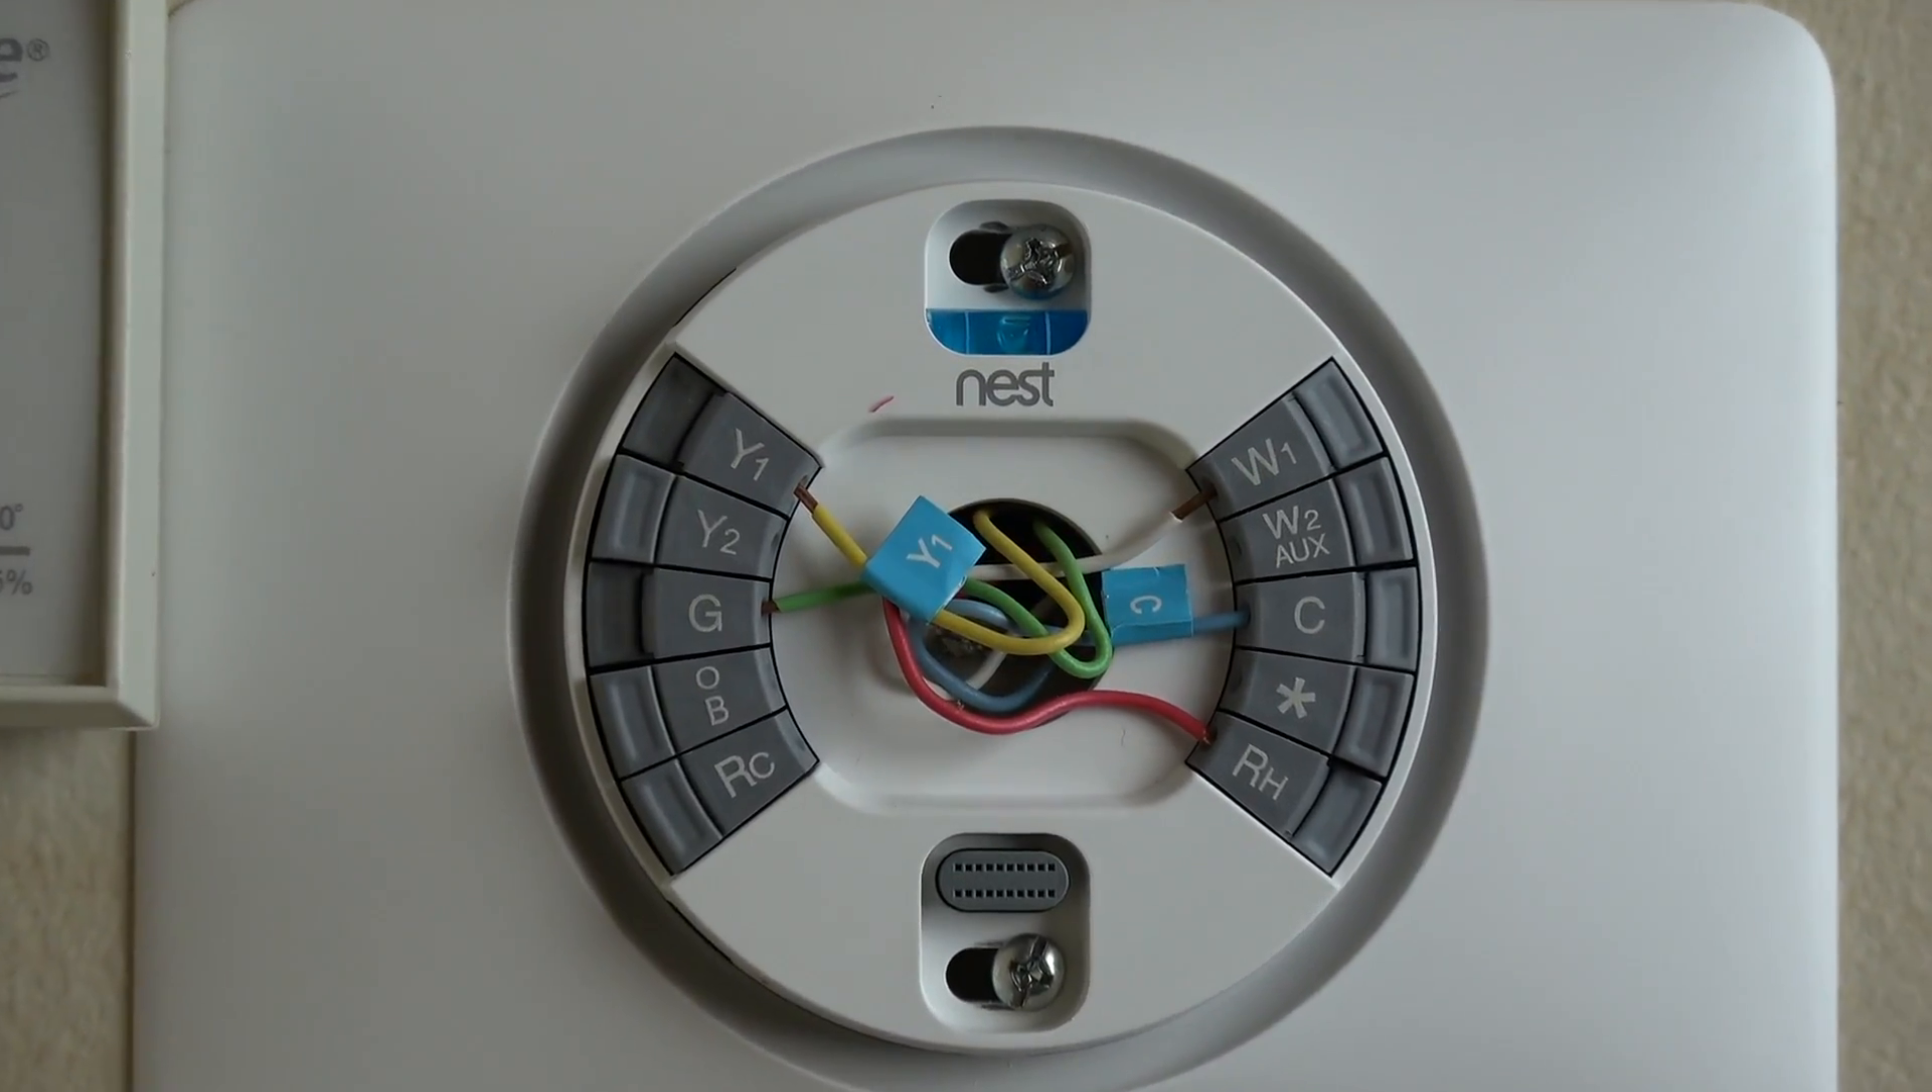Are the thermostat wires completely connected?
Yes.